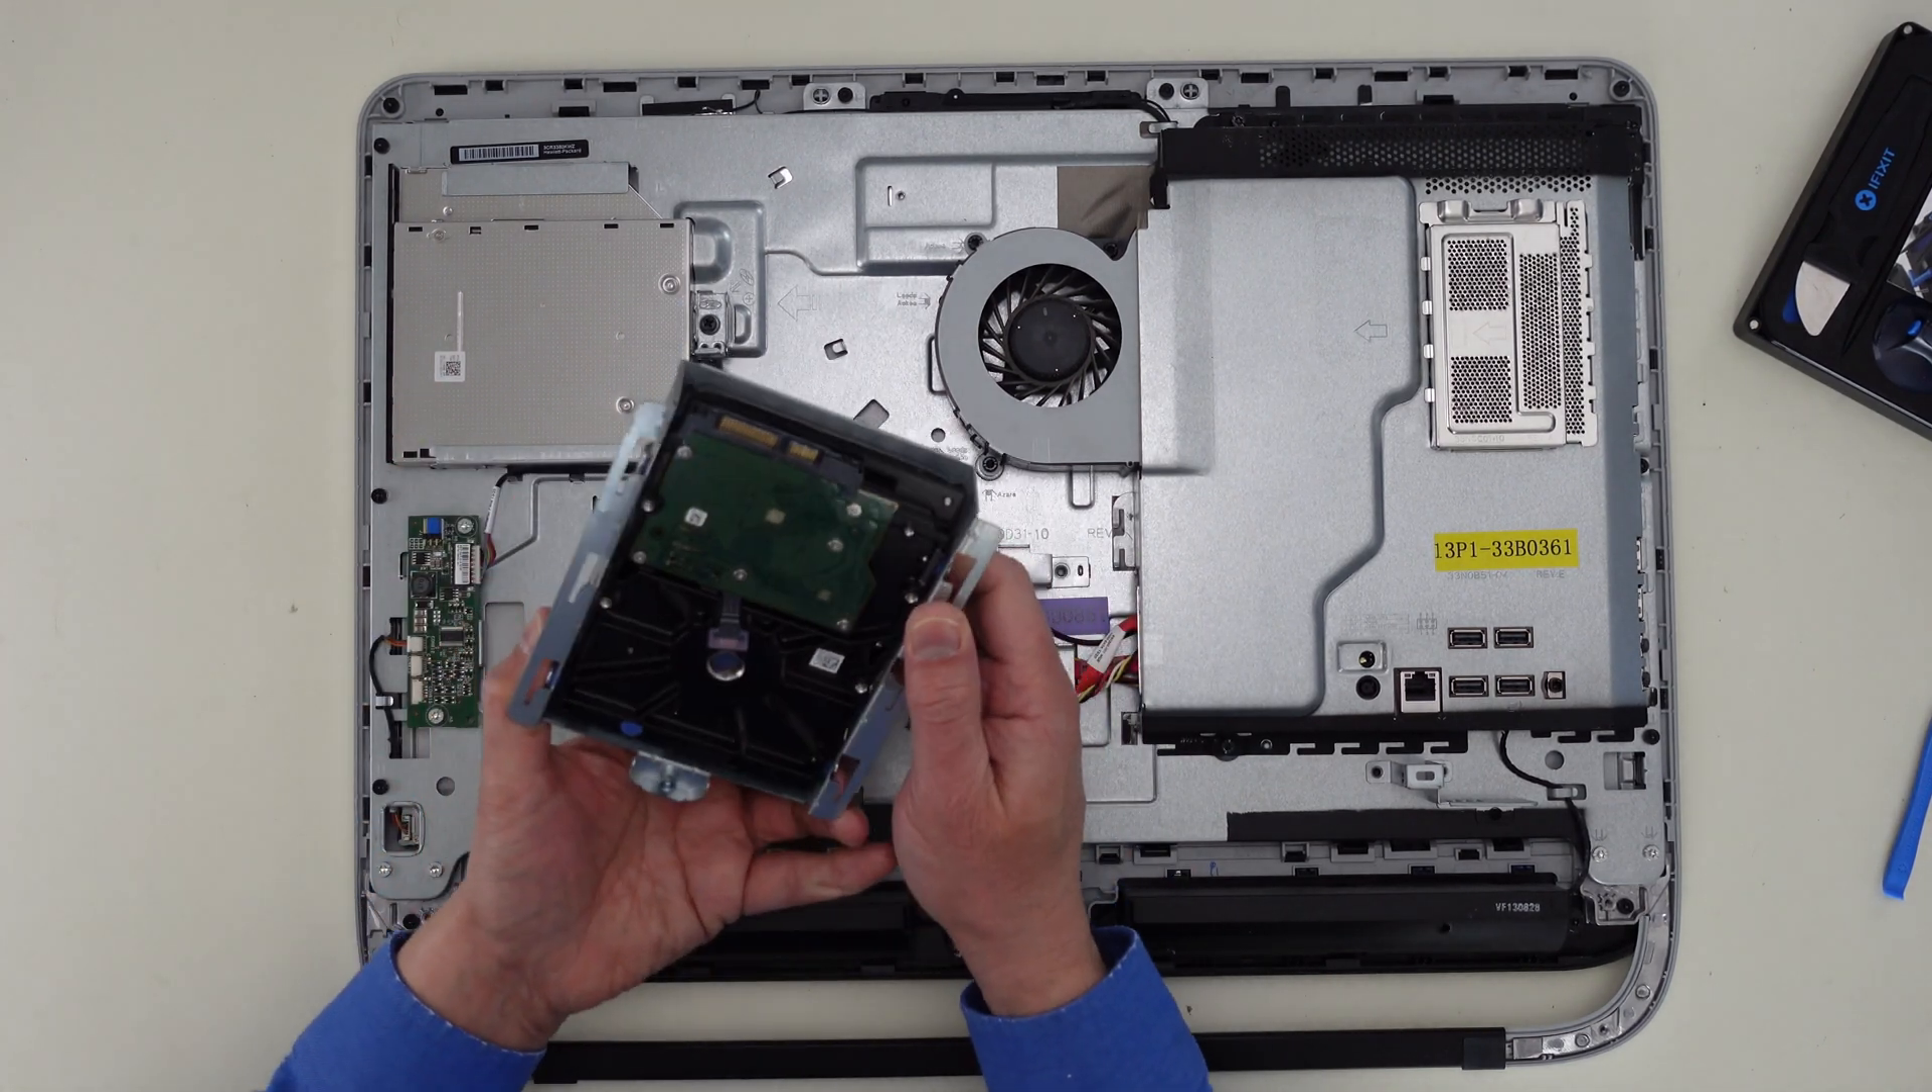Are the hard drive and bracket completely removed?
Yes.